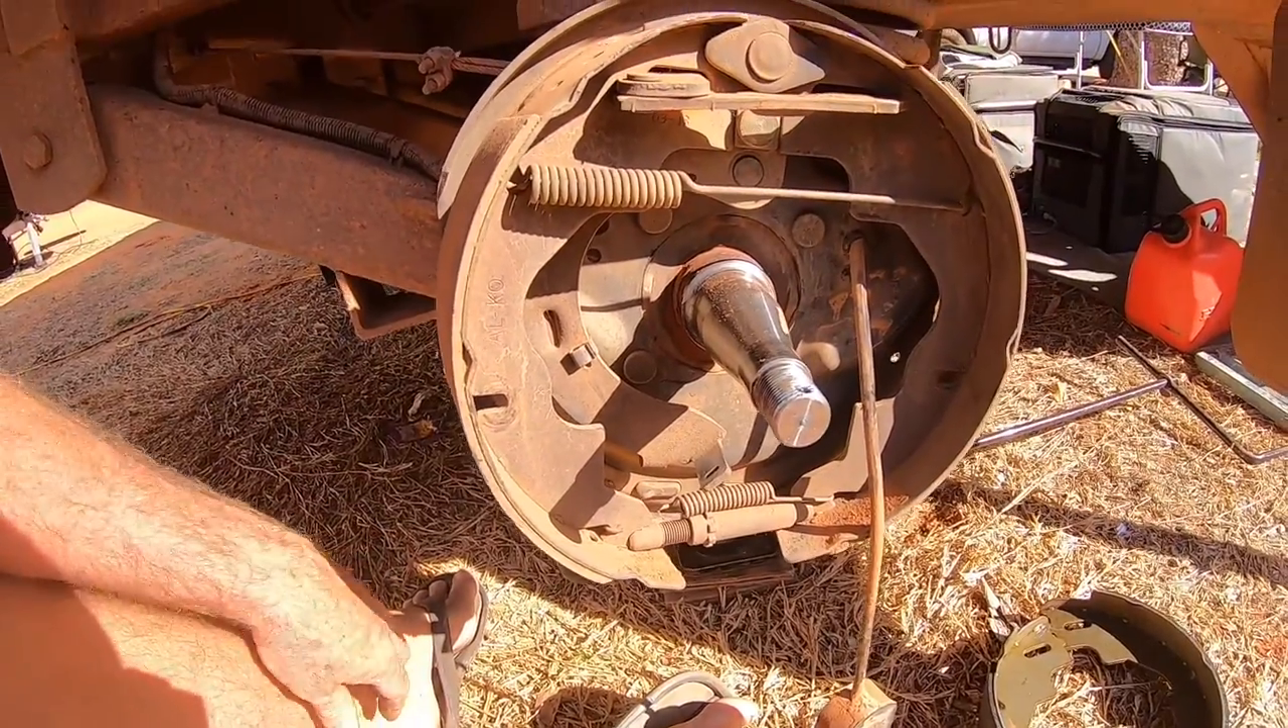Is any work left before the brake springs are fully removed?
Yes.